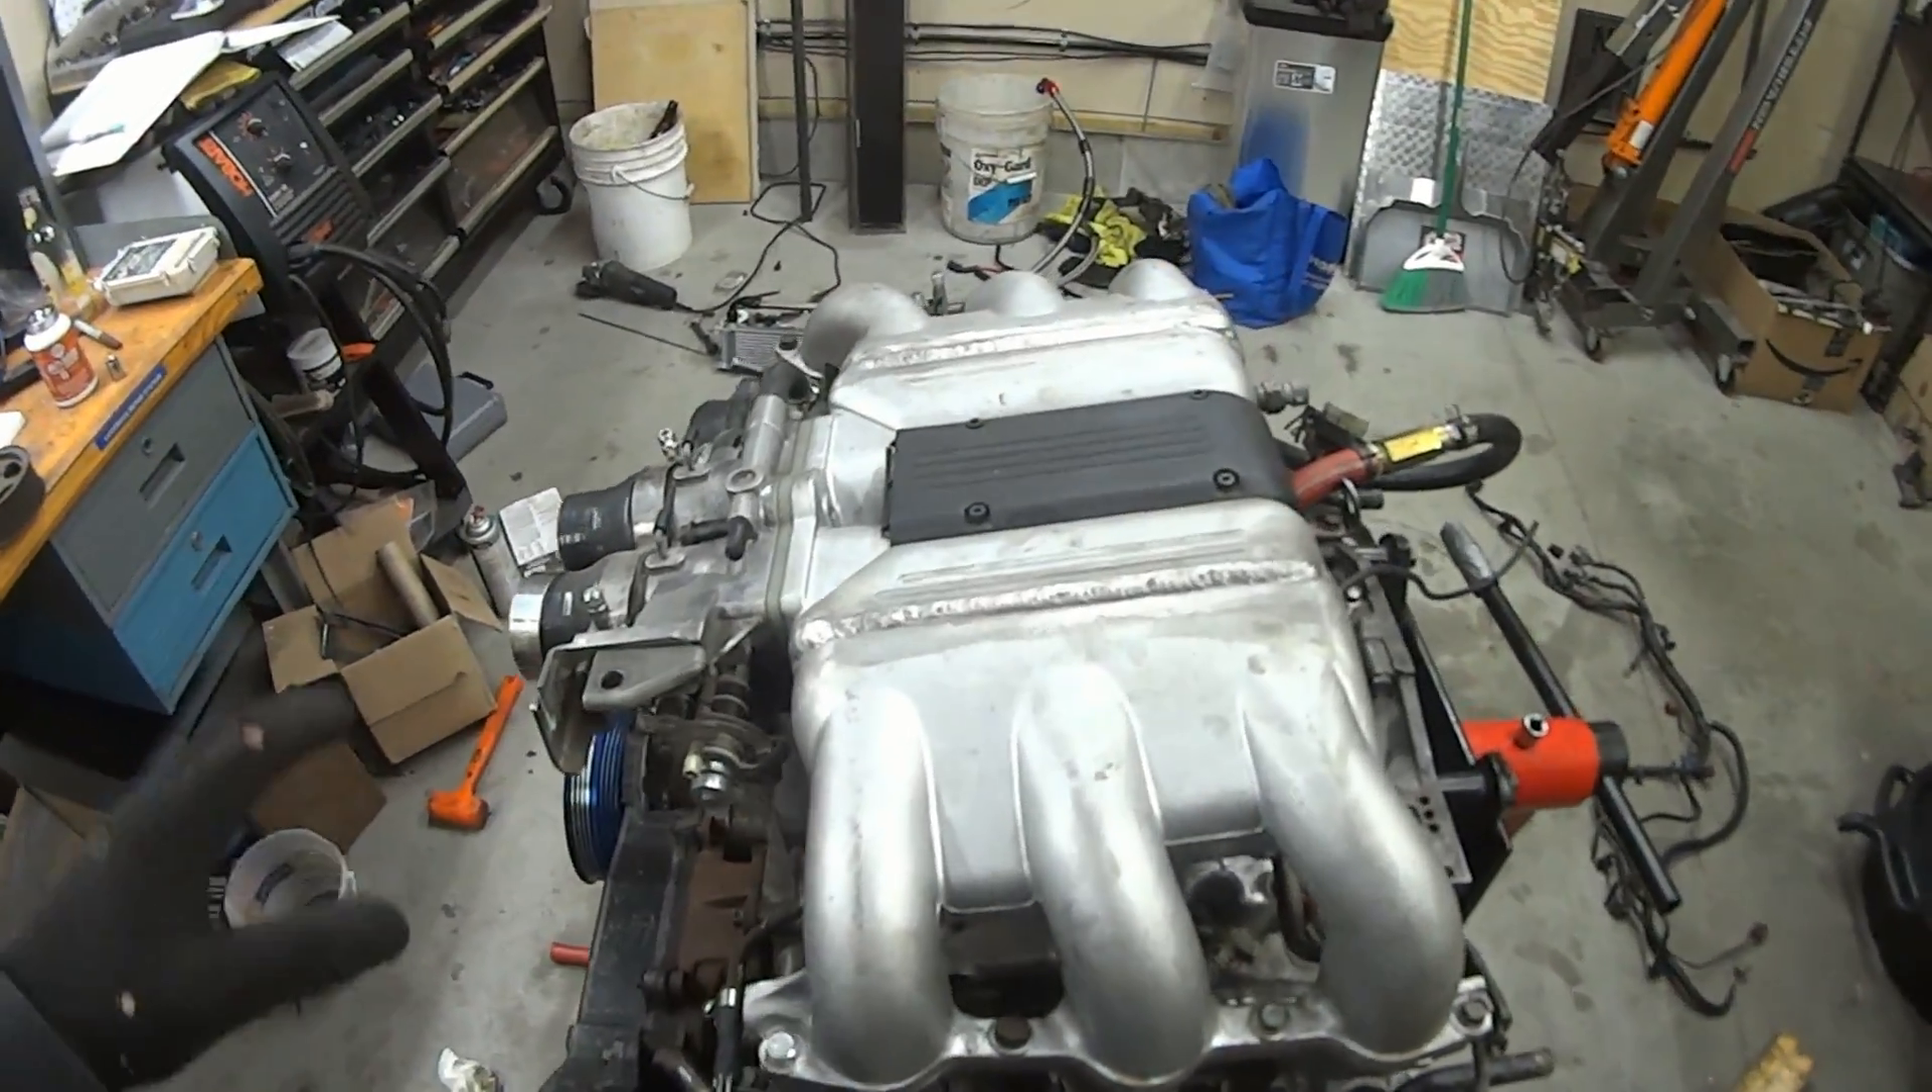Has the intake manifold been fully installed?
Yes.